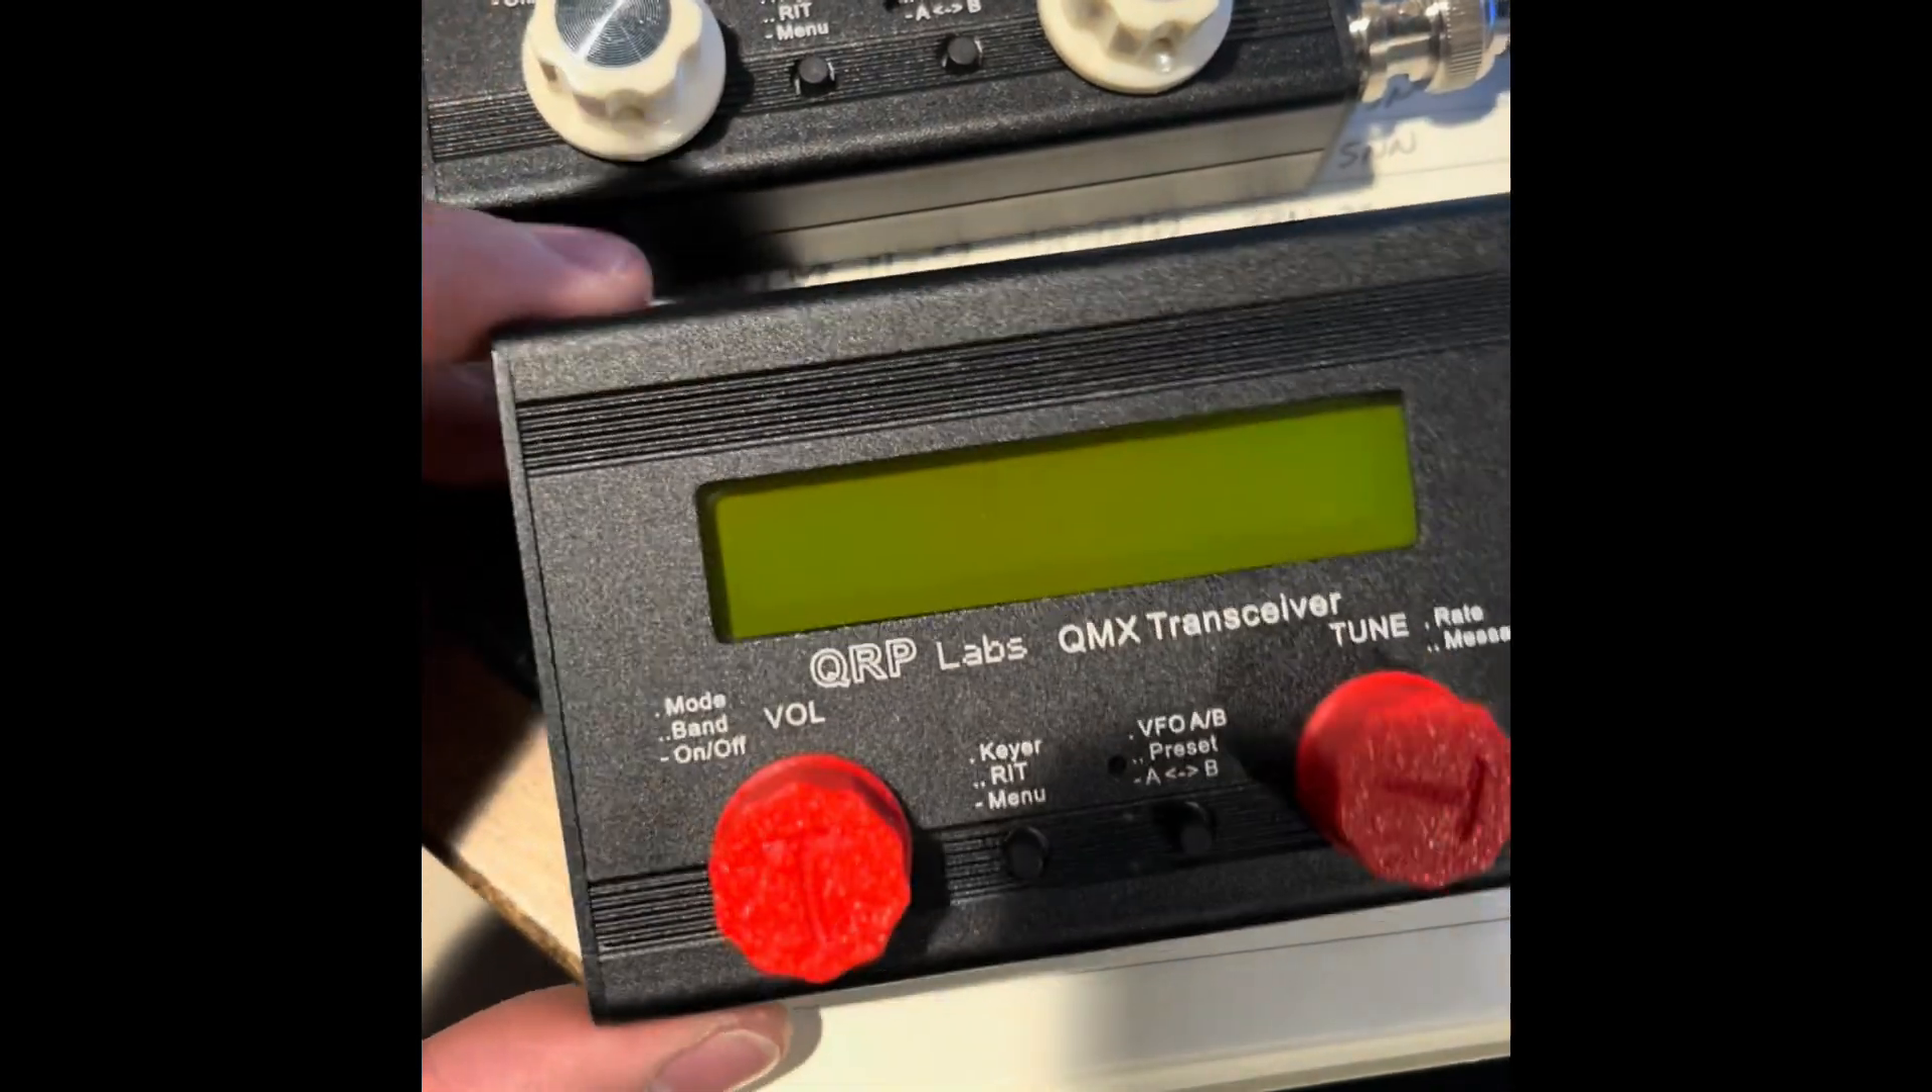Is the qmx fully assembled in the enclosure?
Yes.